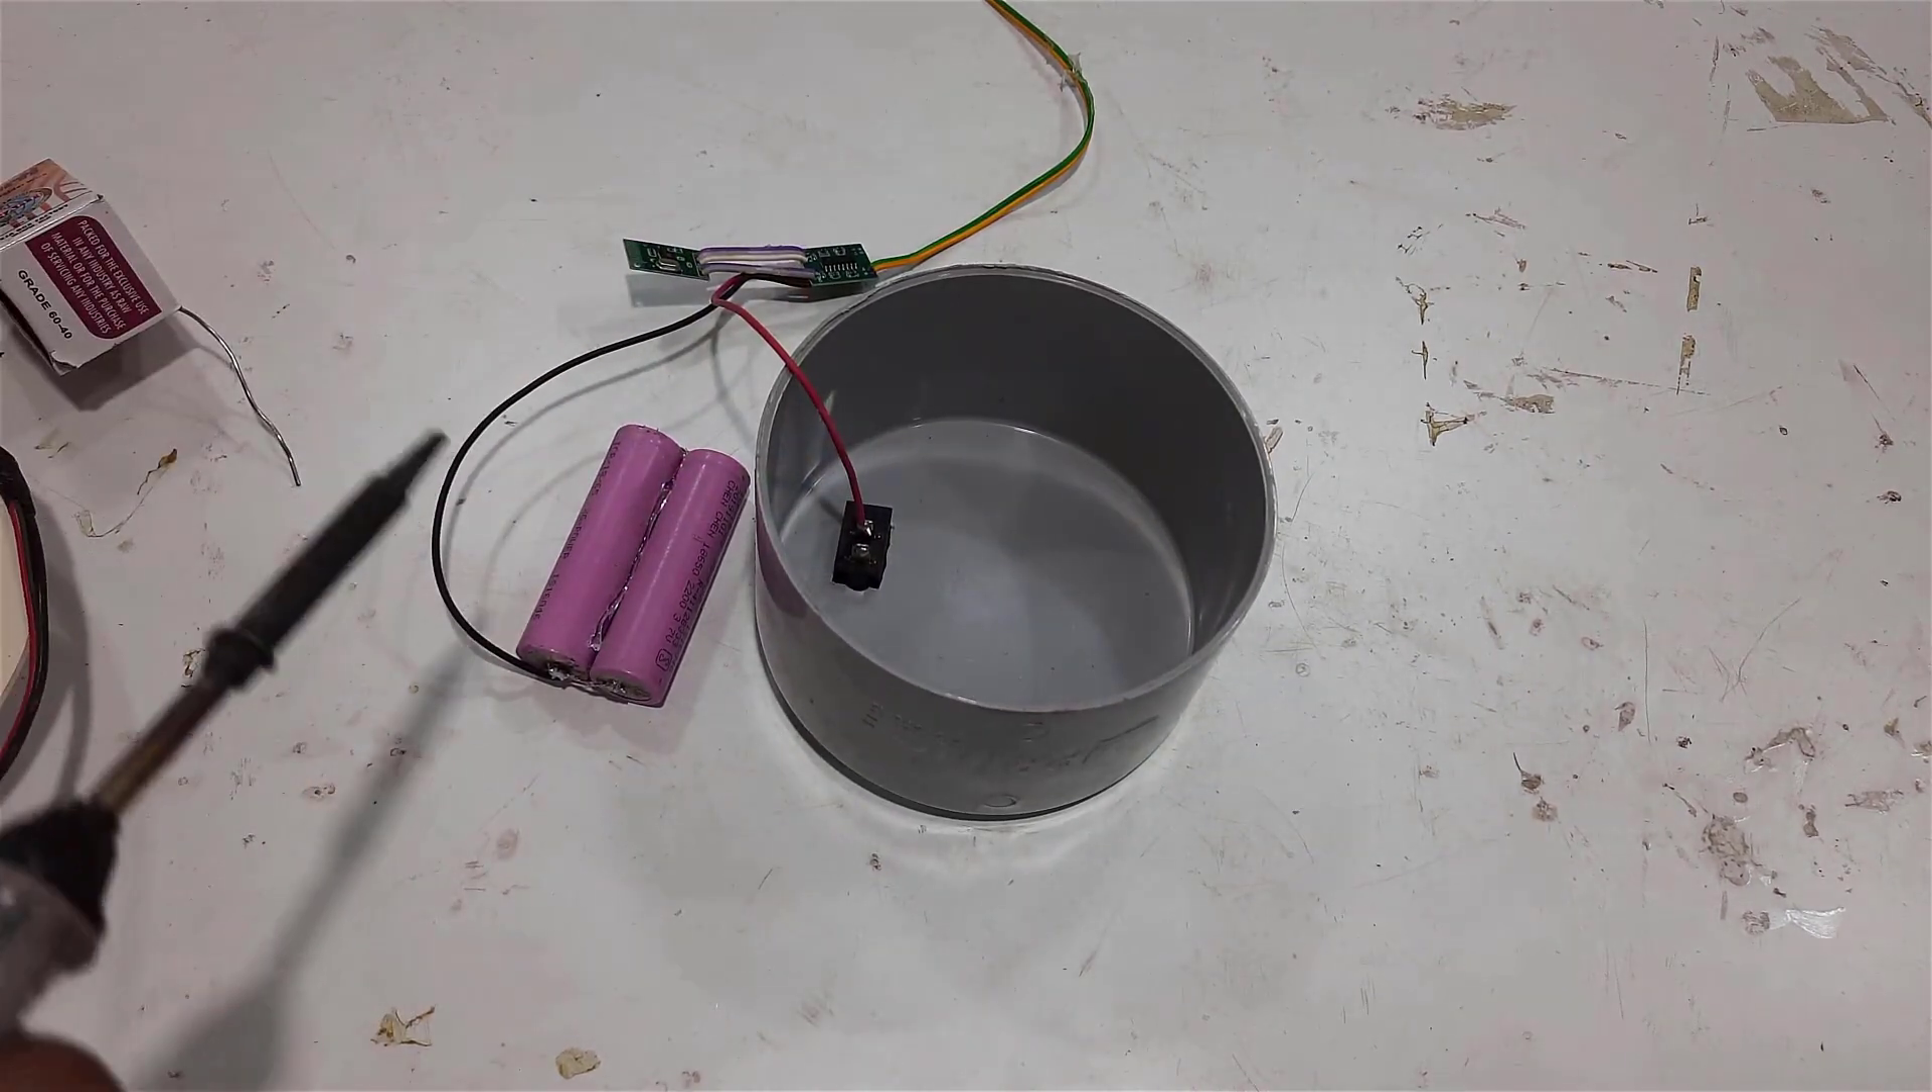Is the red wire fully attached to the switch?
Yes.